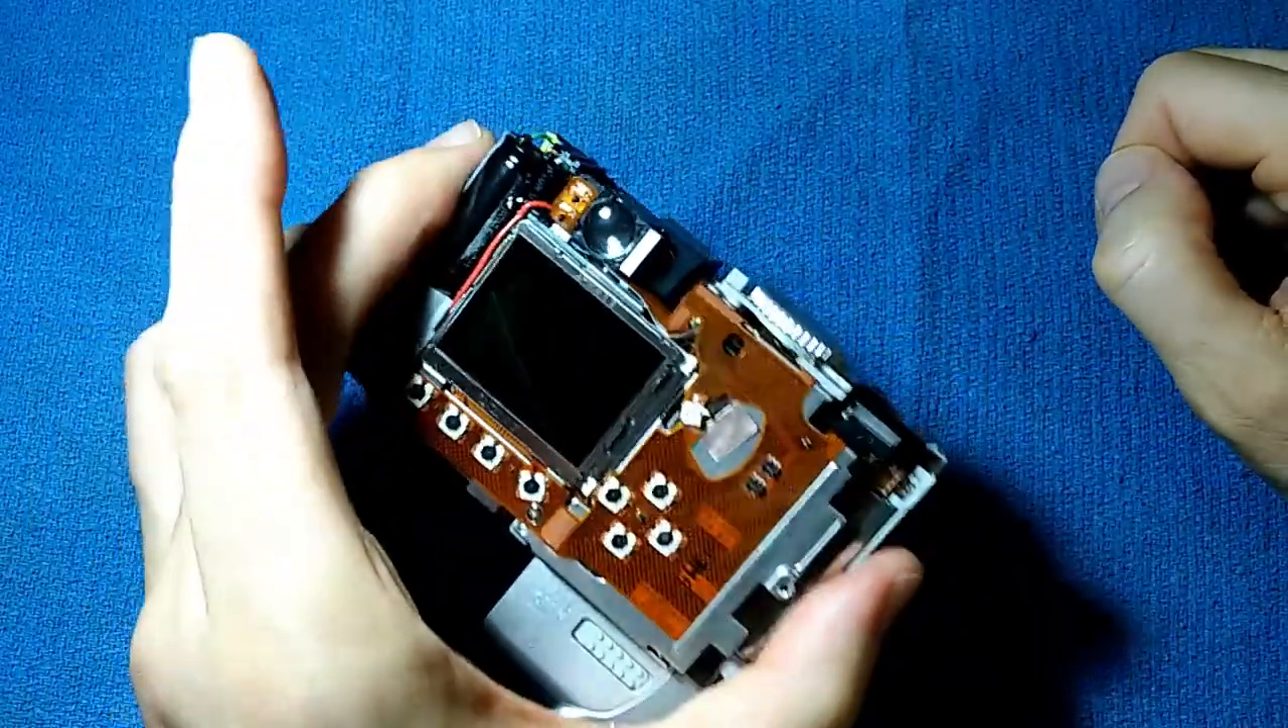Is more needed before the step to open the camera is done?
No.